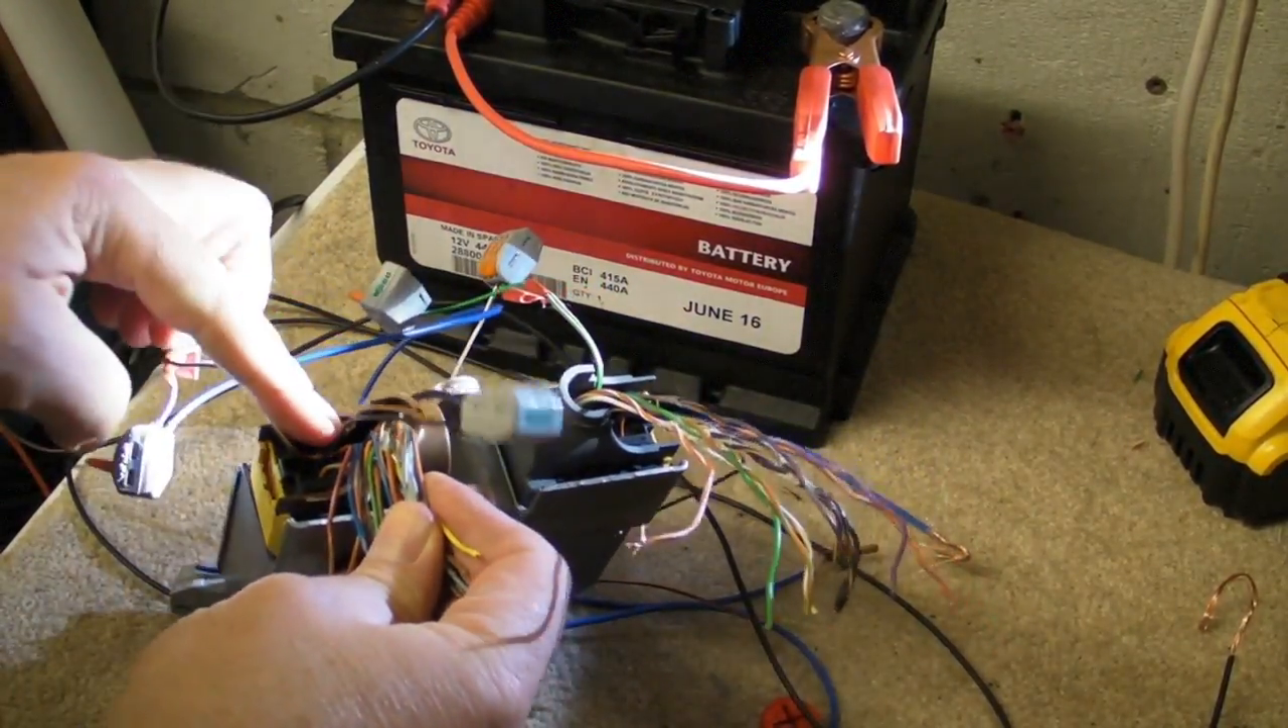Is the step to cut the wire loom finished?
Yes.